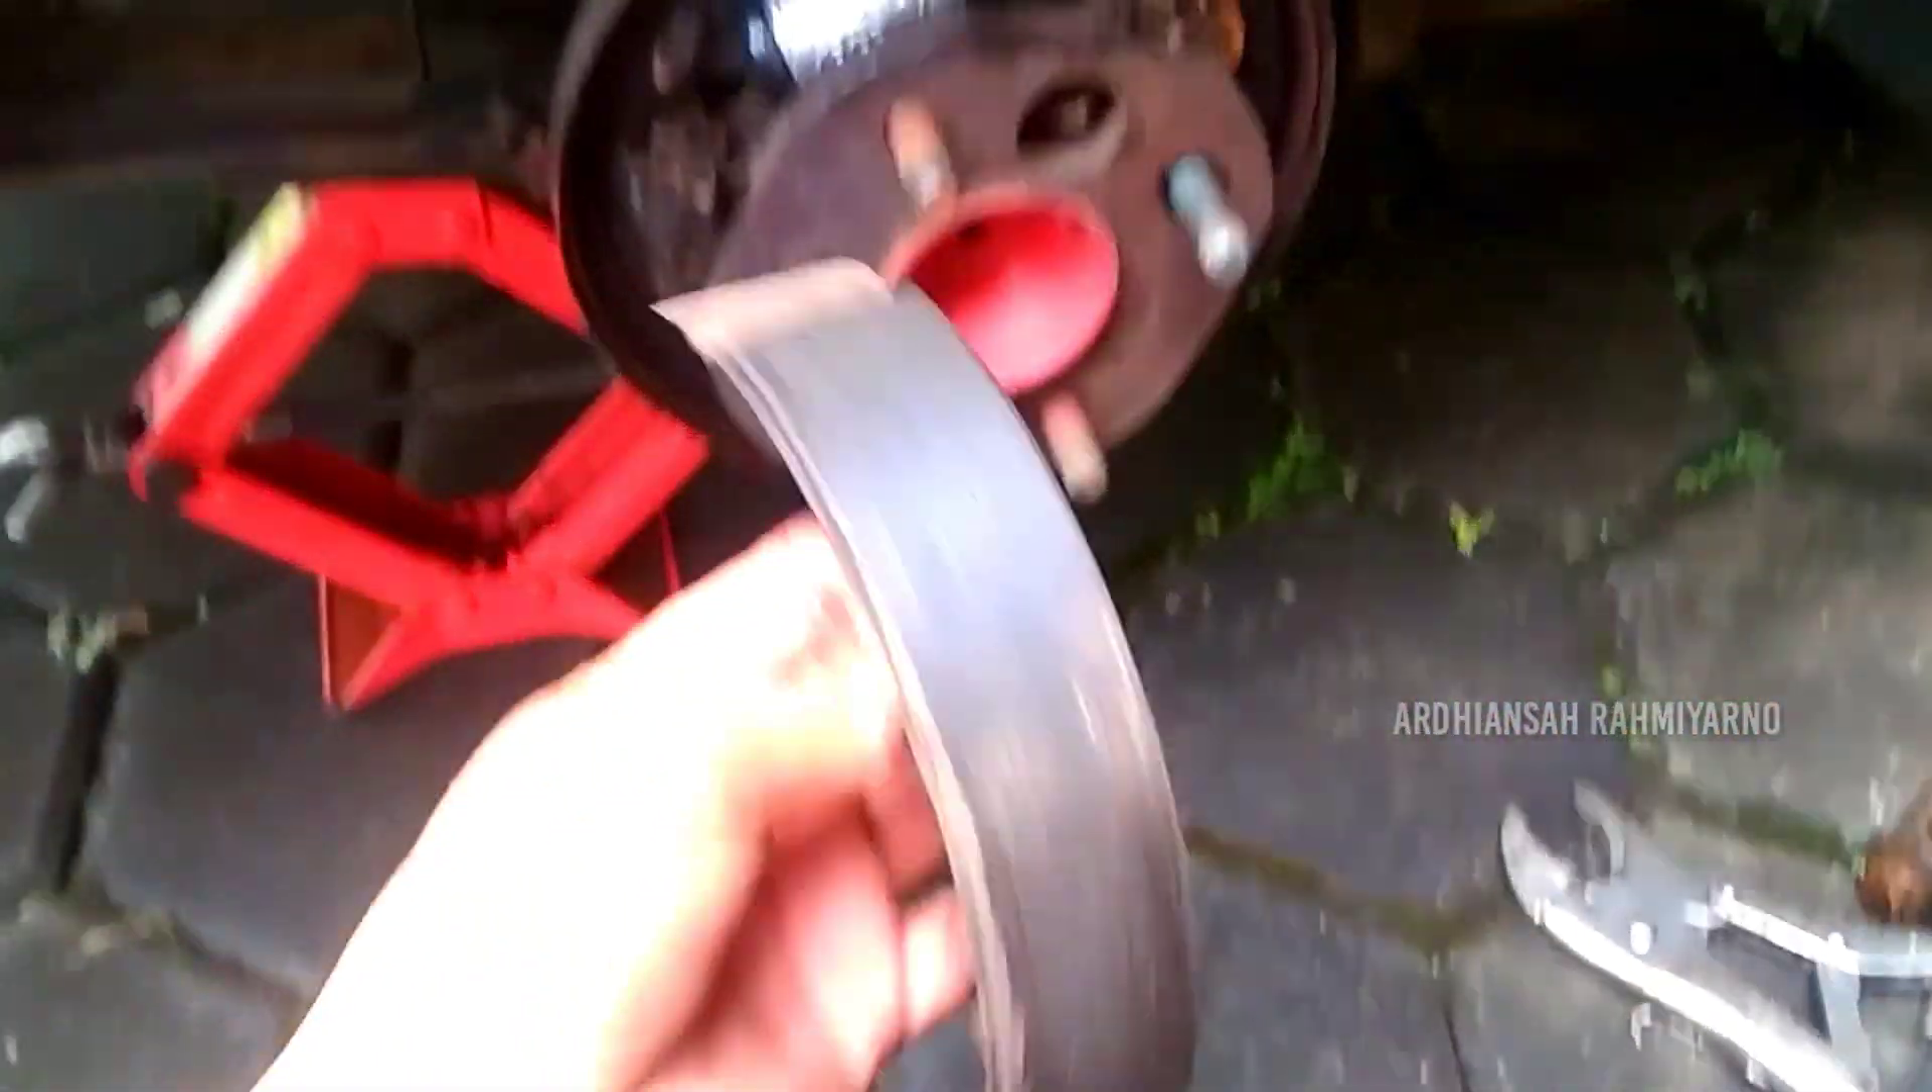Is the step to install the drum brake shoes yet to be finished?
Yes.